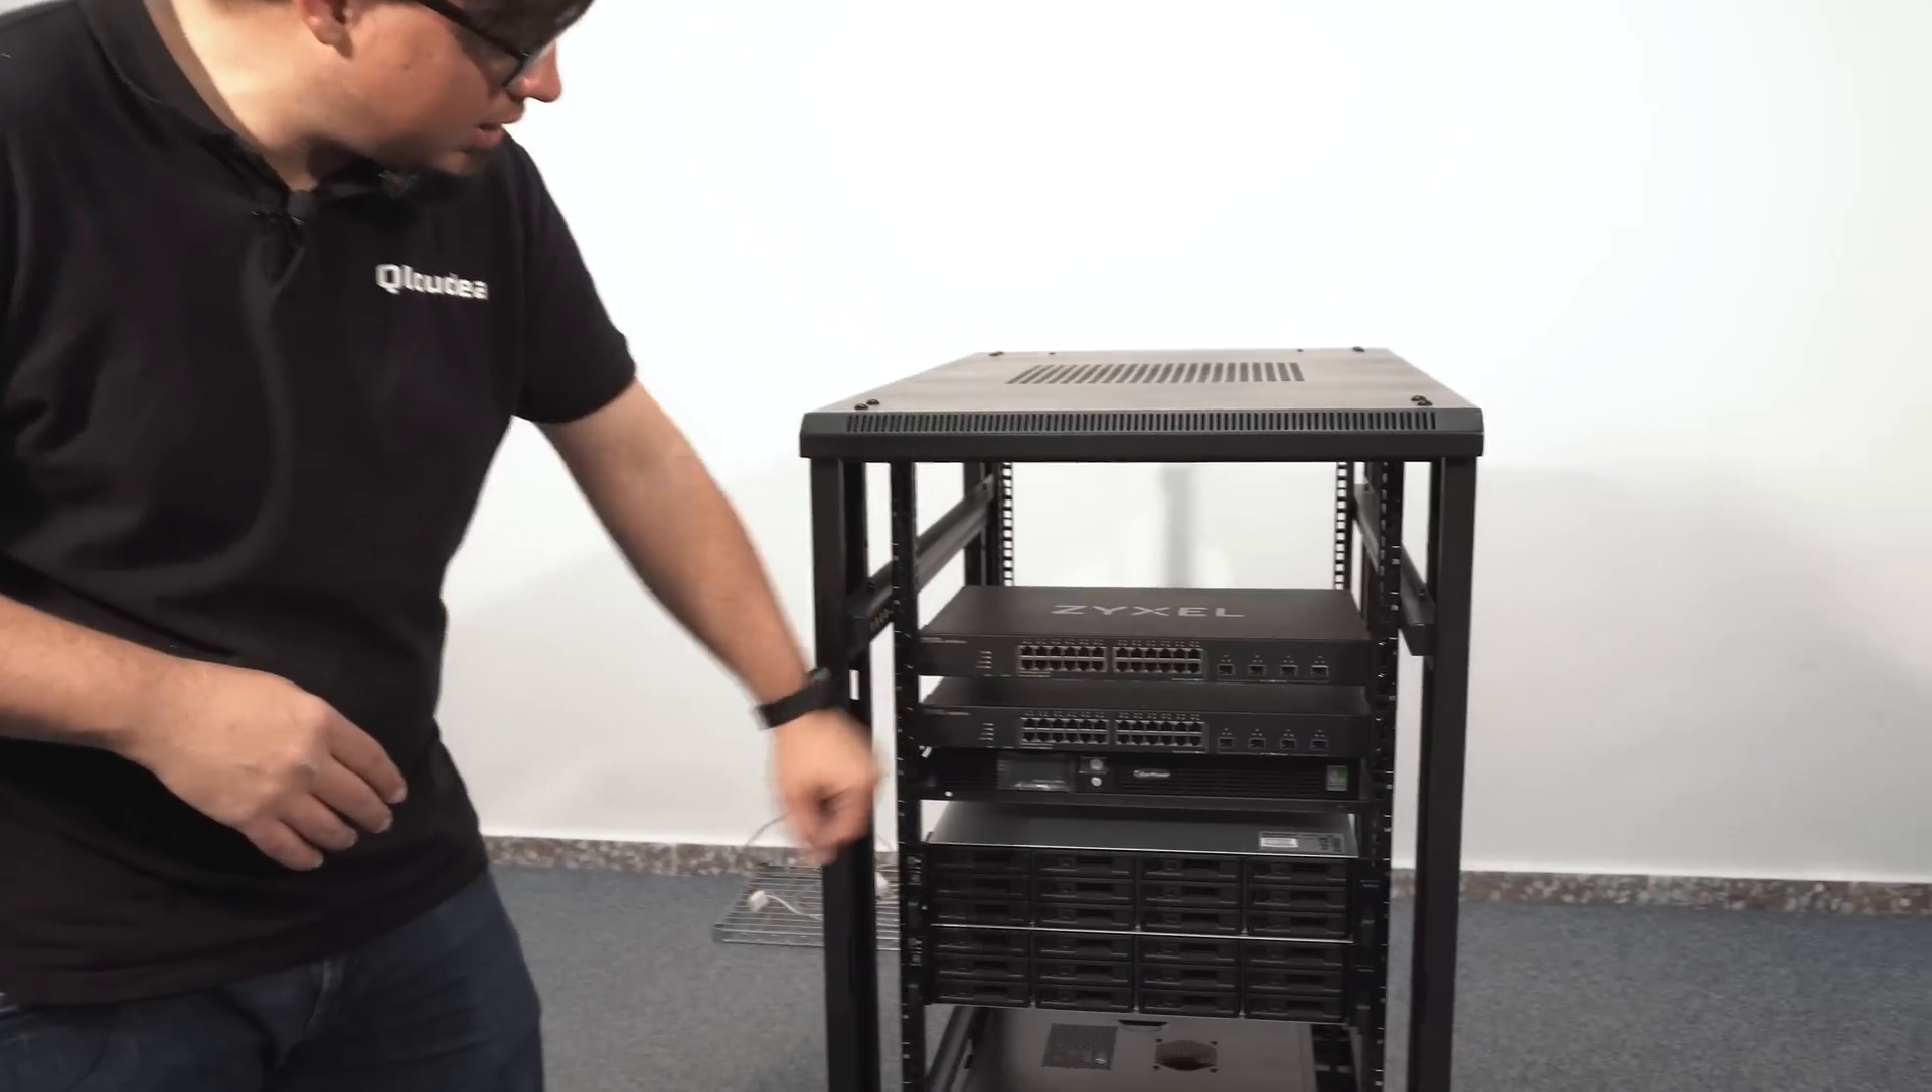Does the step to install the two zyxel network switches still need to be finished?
No.